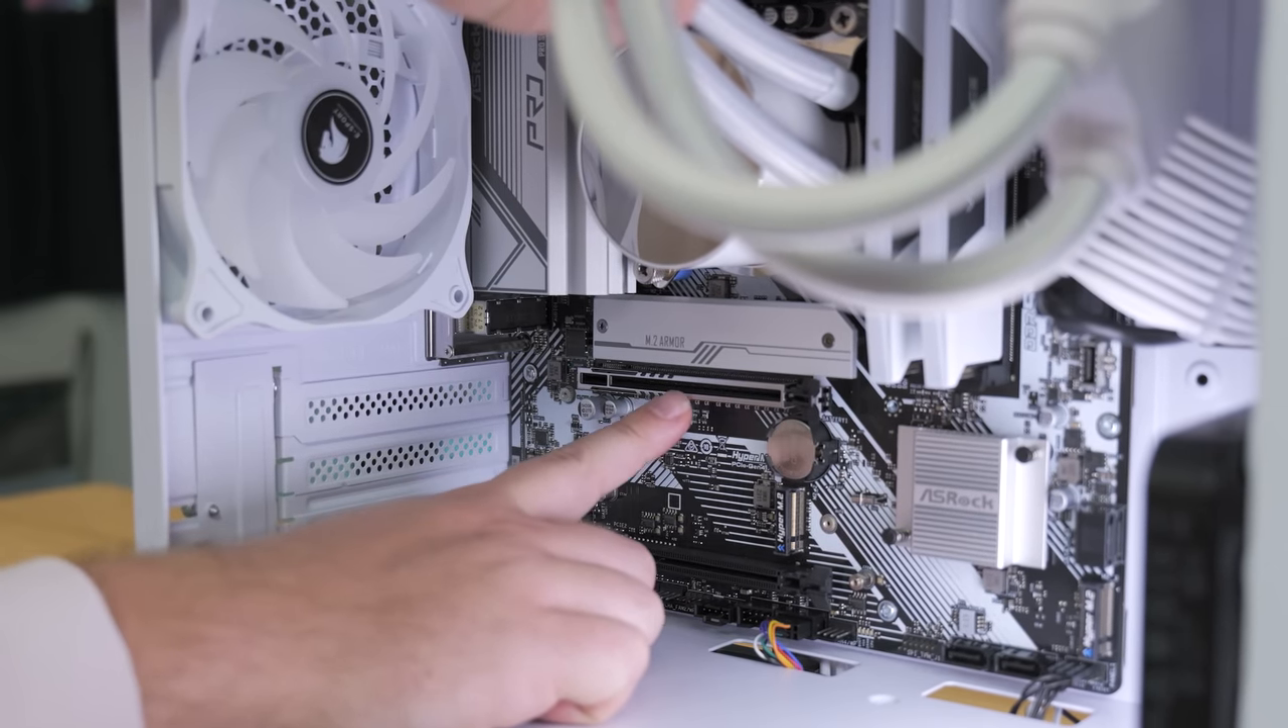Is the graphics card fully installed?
No.